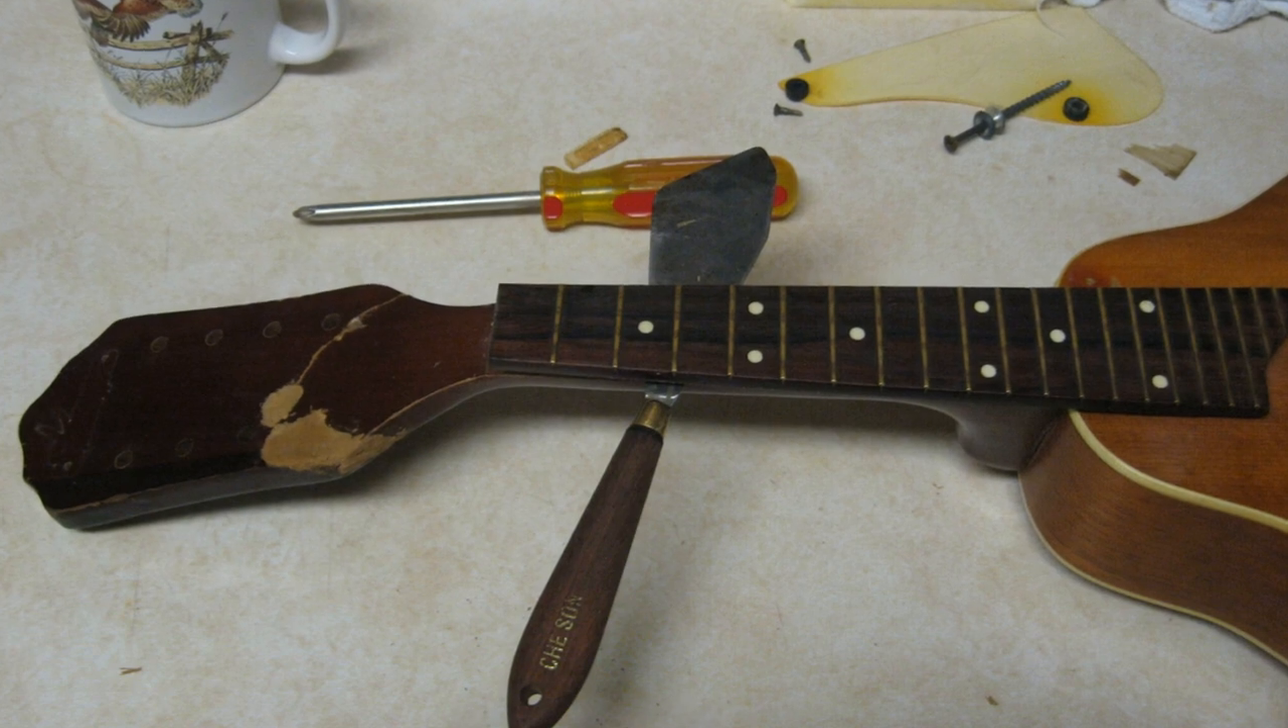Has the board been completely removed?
No.